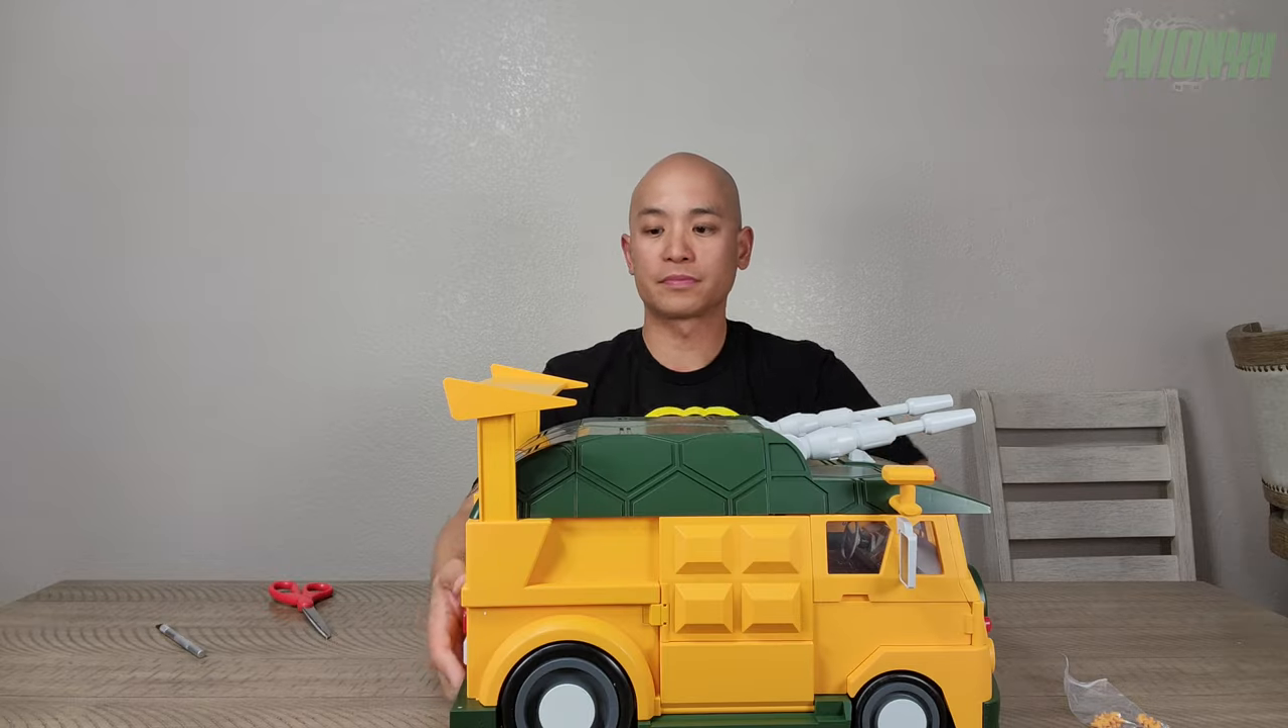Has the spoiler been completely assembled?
Yes.